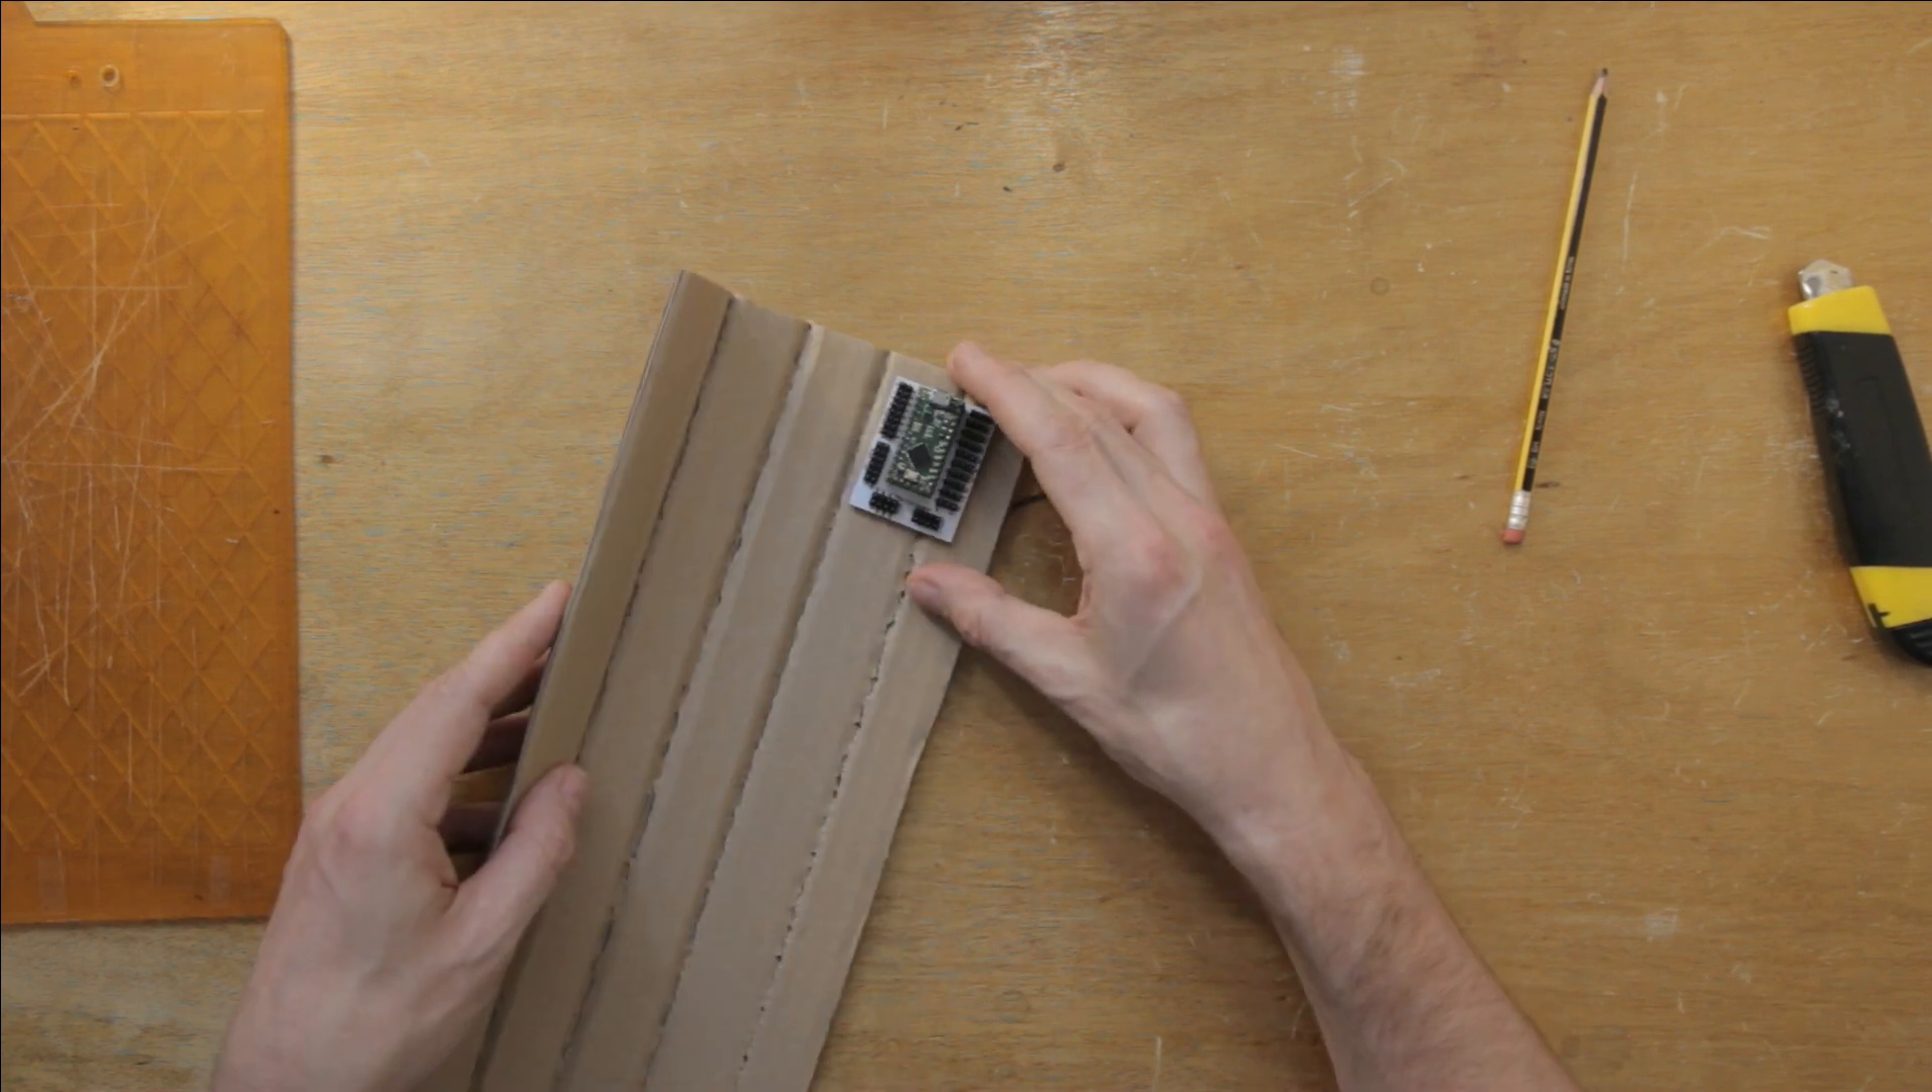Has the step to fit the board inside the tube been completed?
No.